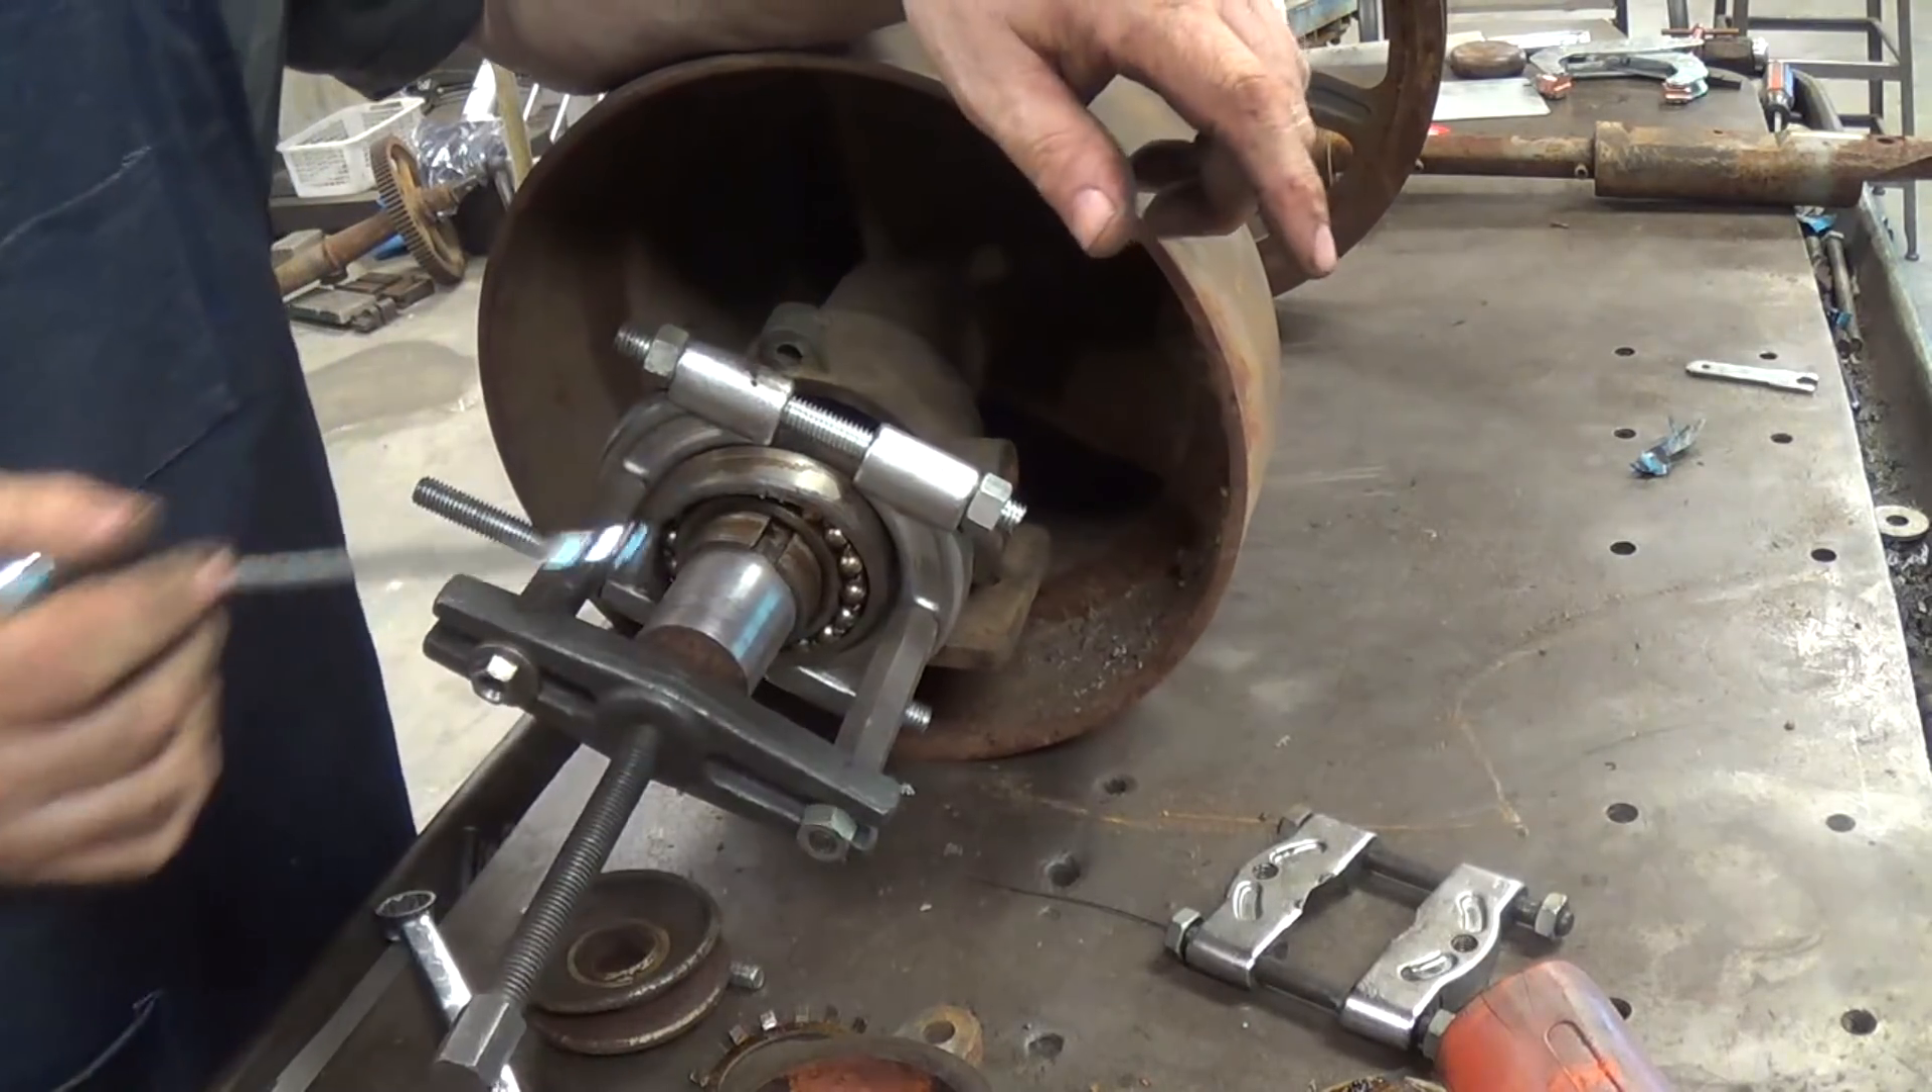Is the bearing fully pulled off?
No.